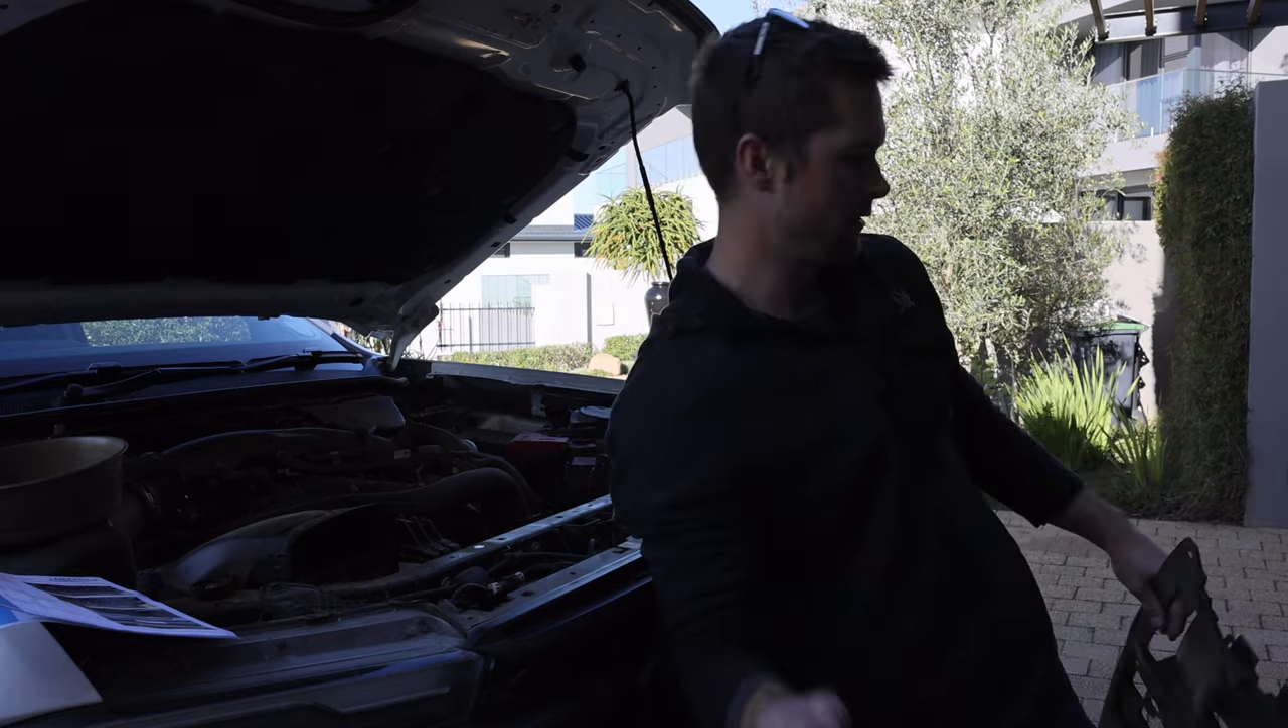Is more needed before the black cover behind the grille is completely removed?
No.